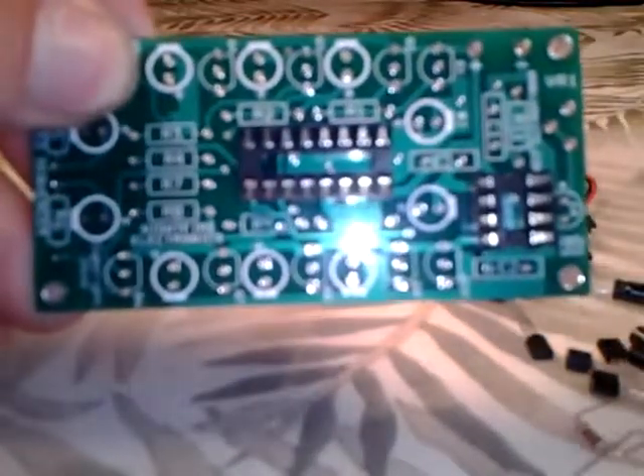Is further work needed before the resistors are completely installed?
Yes.